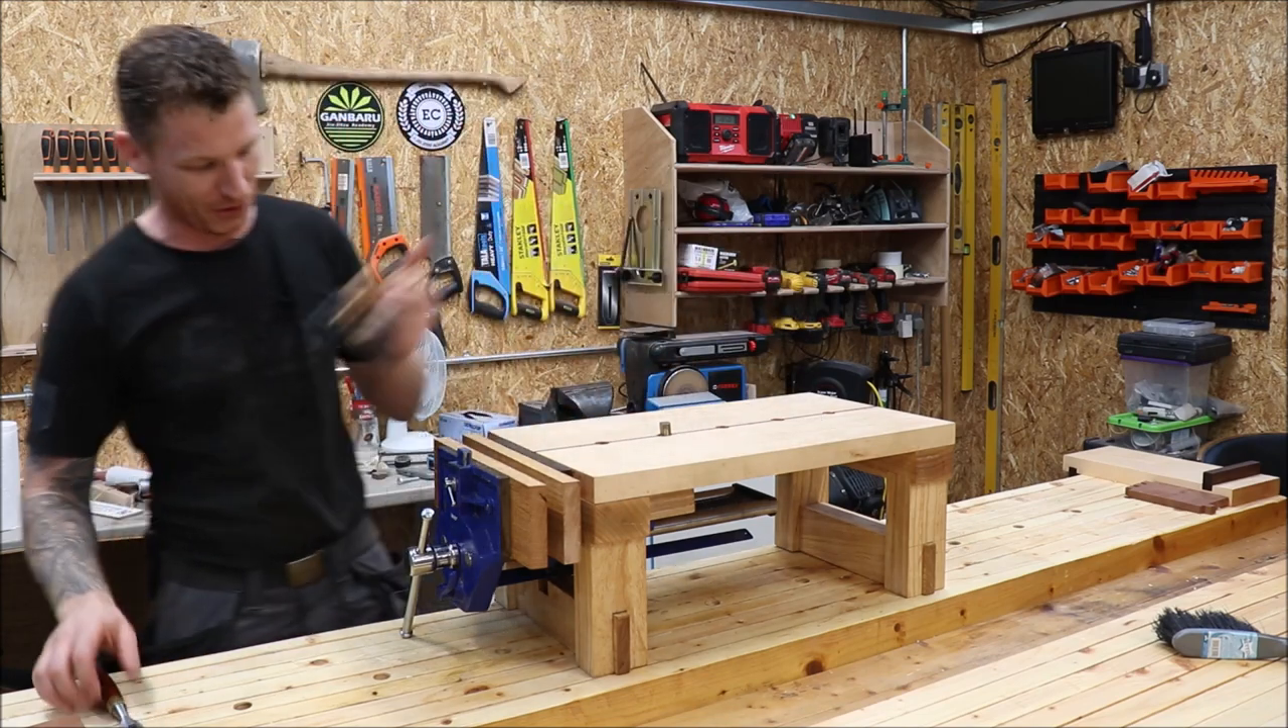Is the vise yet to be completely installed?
No.